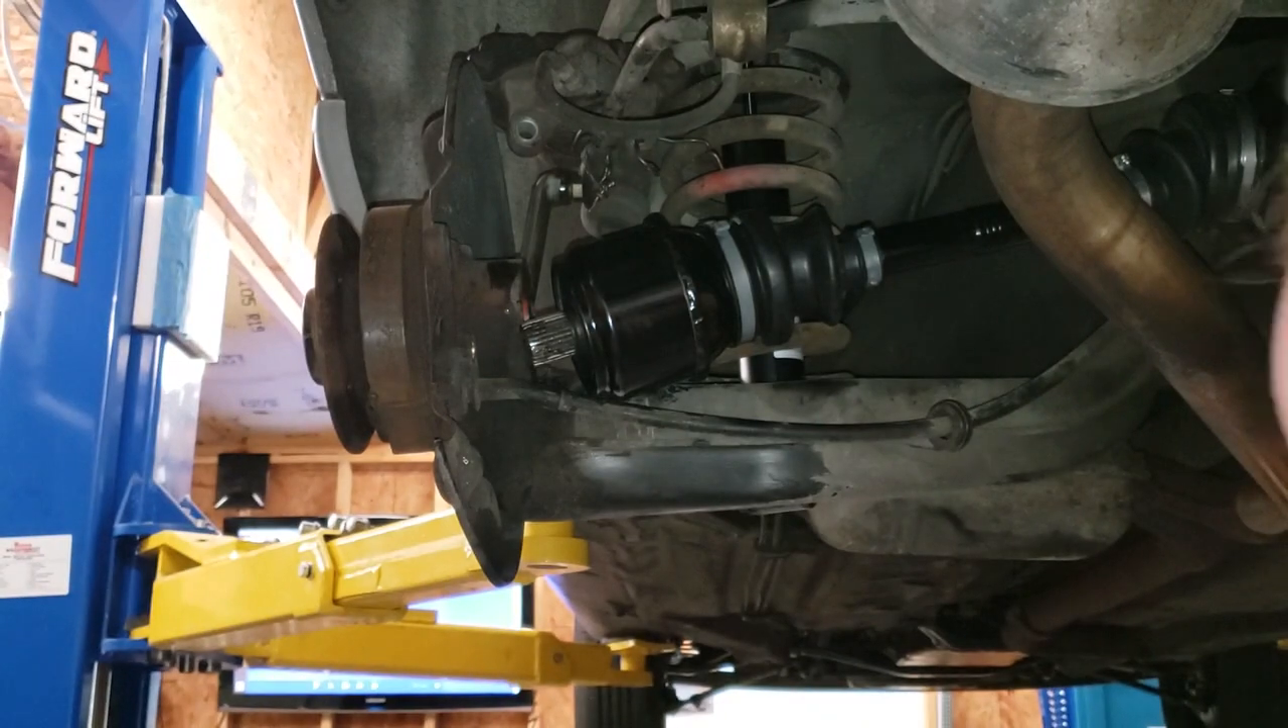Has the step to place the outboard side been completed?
No.